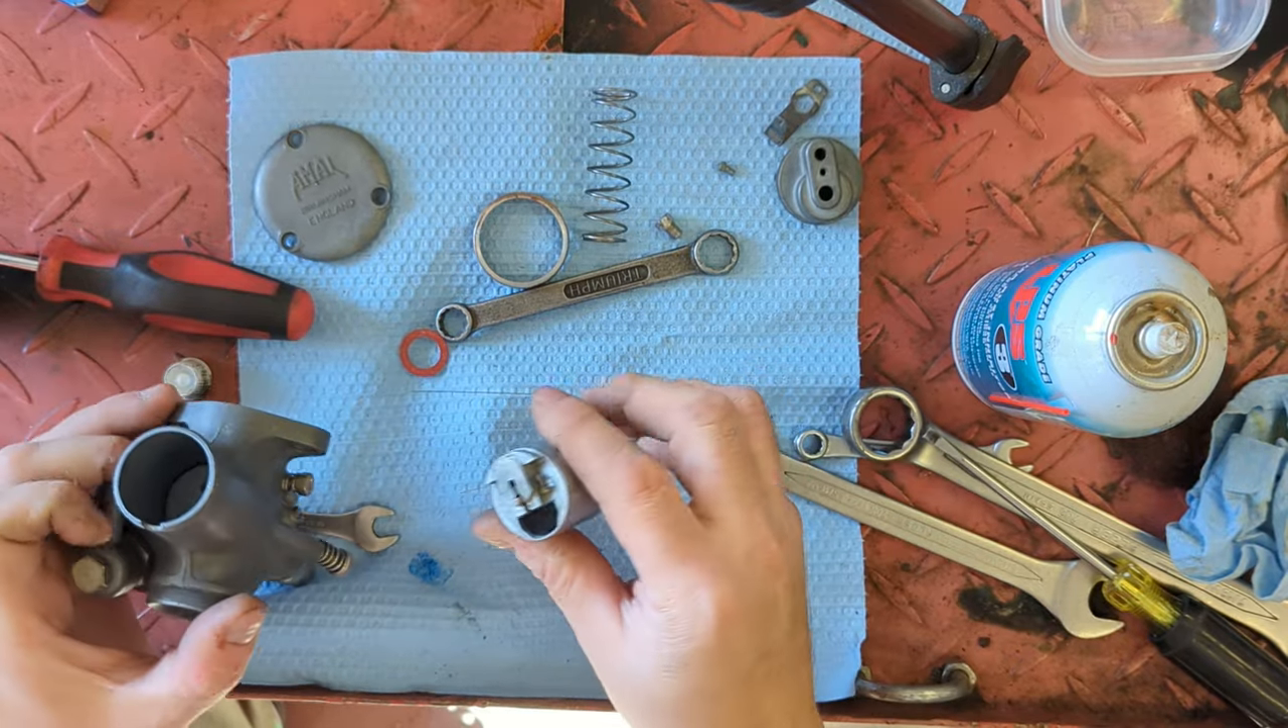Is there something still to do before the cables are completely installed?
Yes.